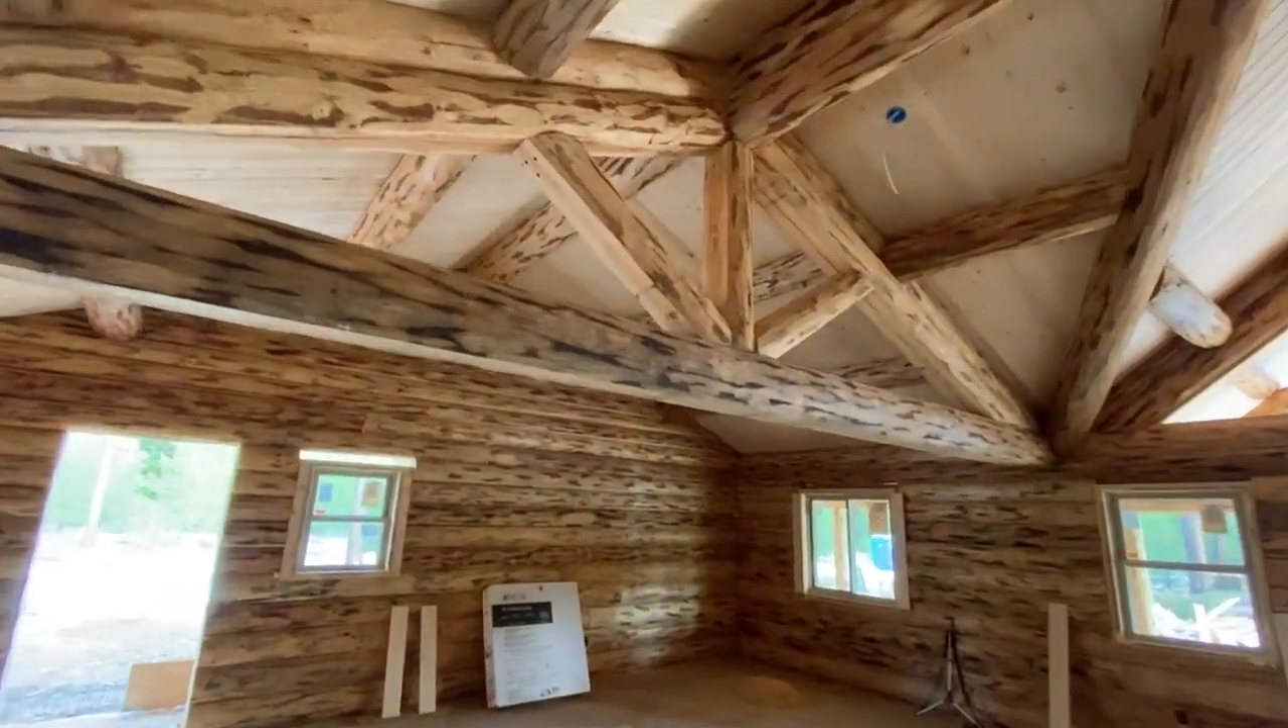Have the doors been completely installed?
No.